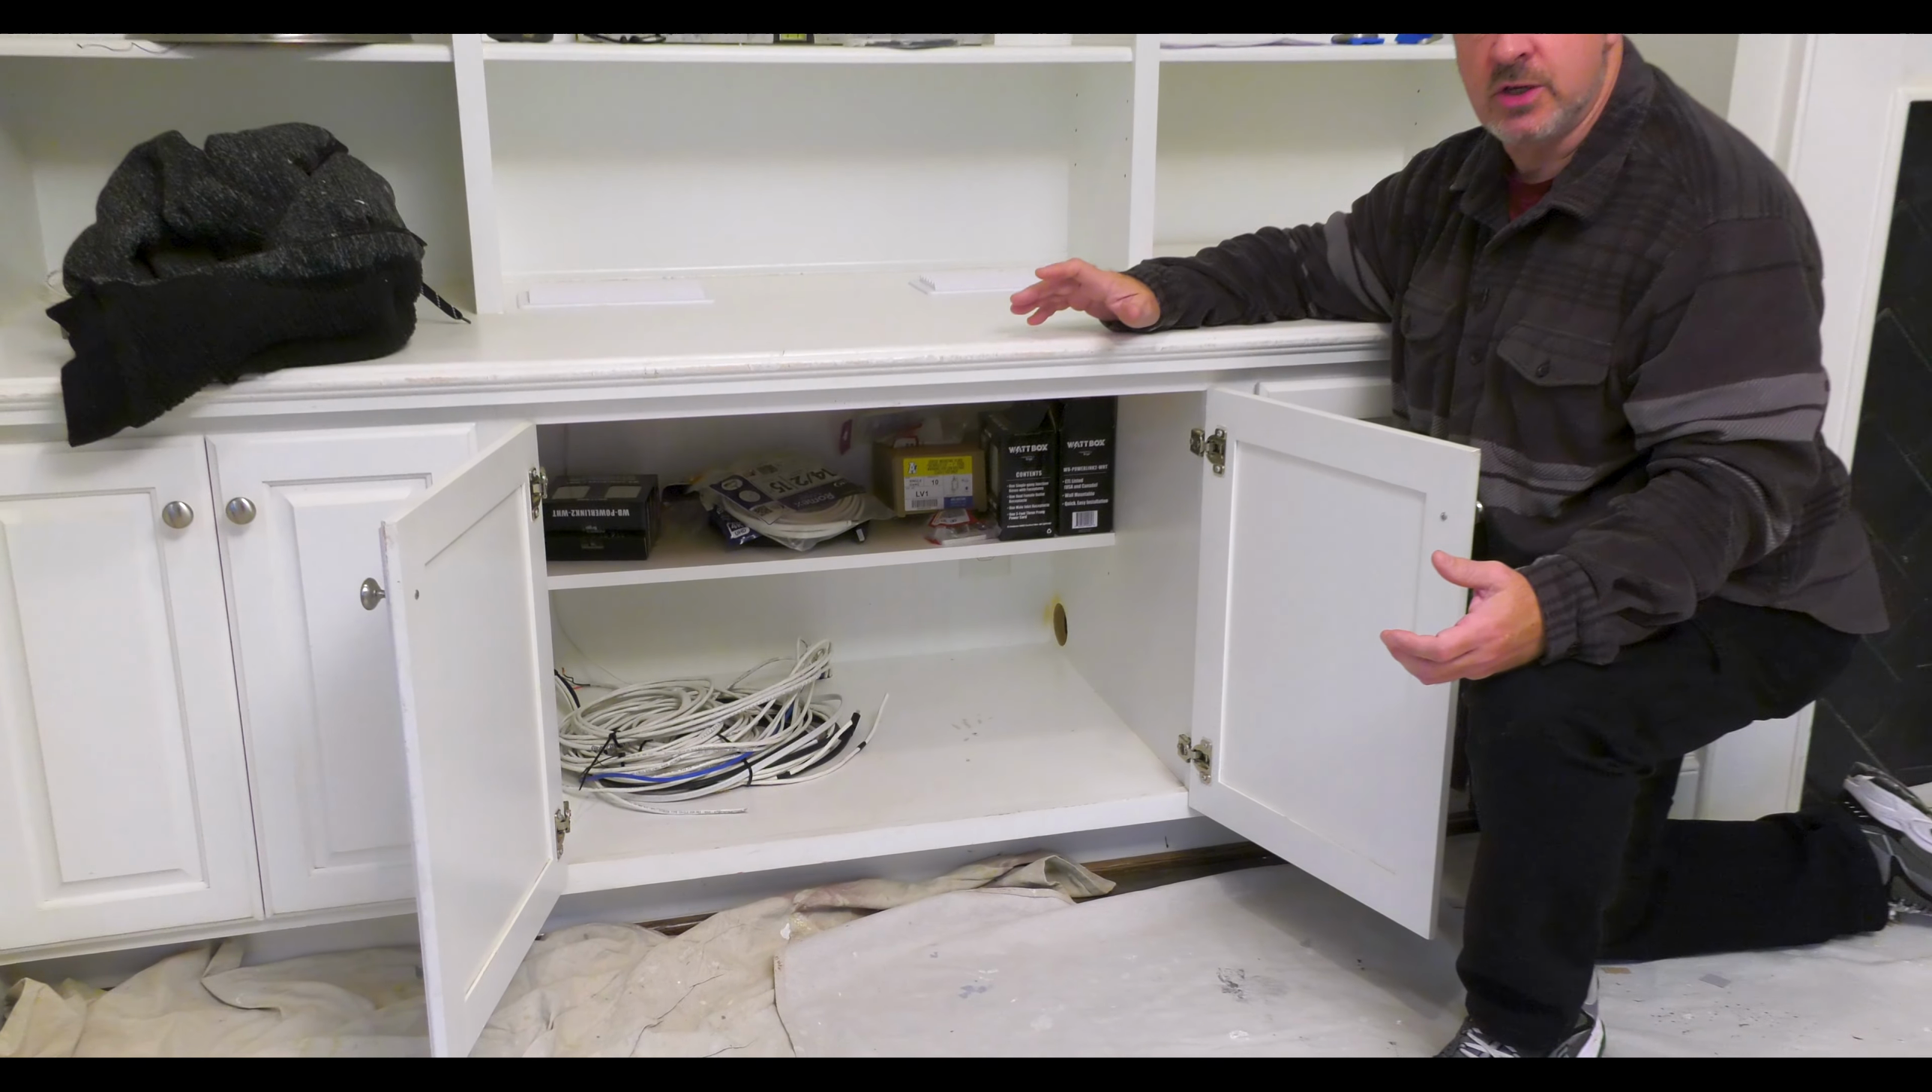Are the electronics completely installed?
No.